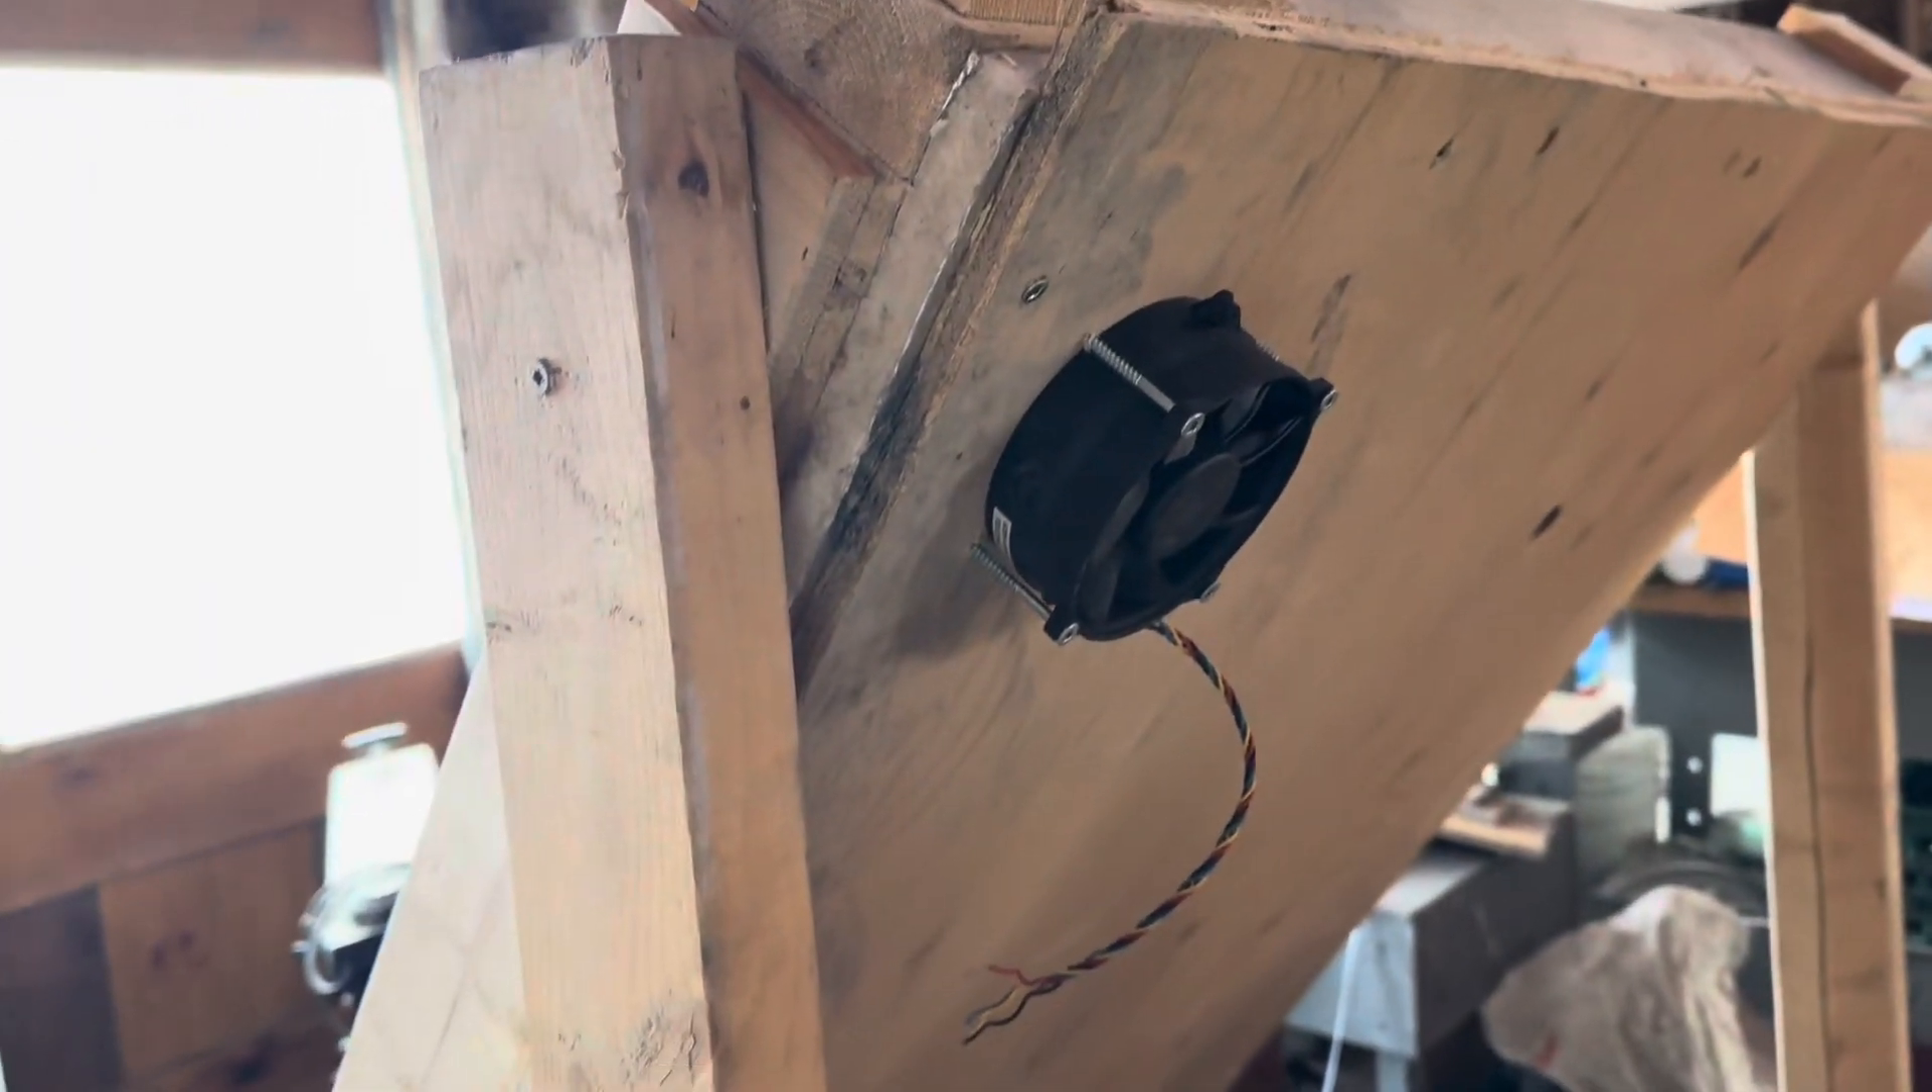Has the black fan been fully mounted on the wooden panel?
Yes.